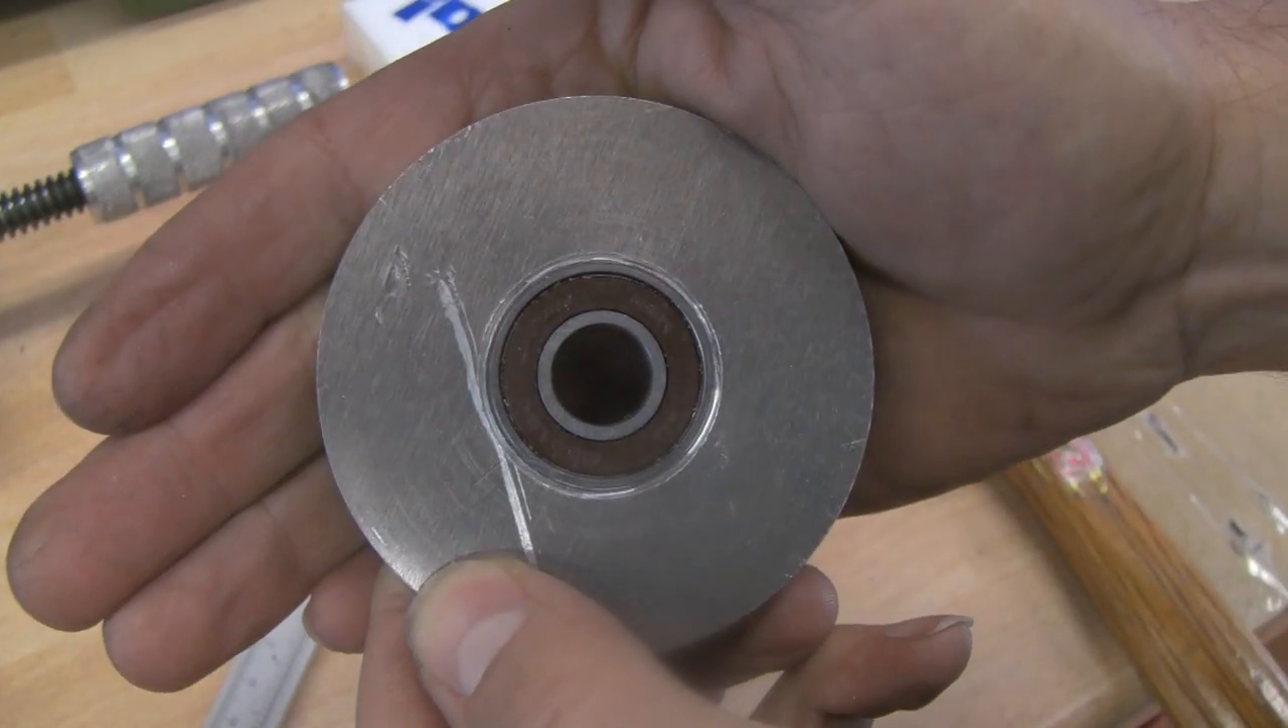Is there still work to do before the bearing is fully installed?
No.